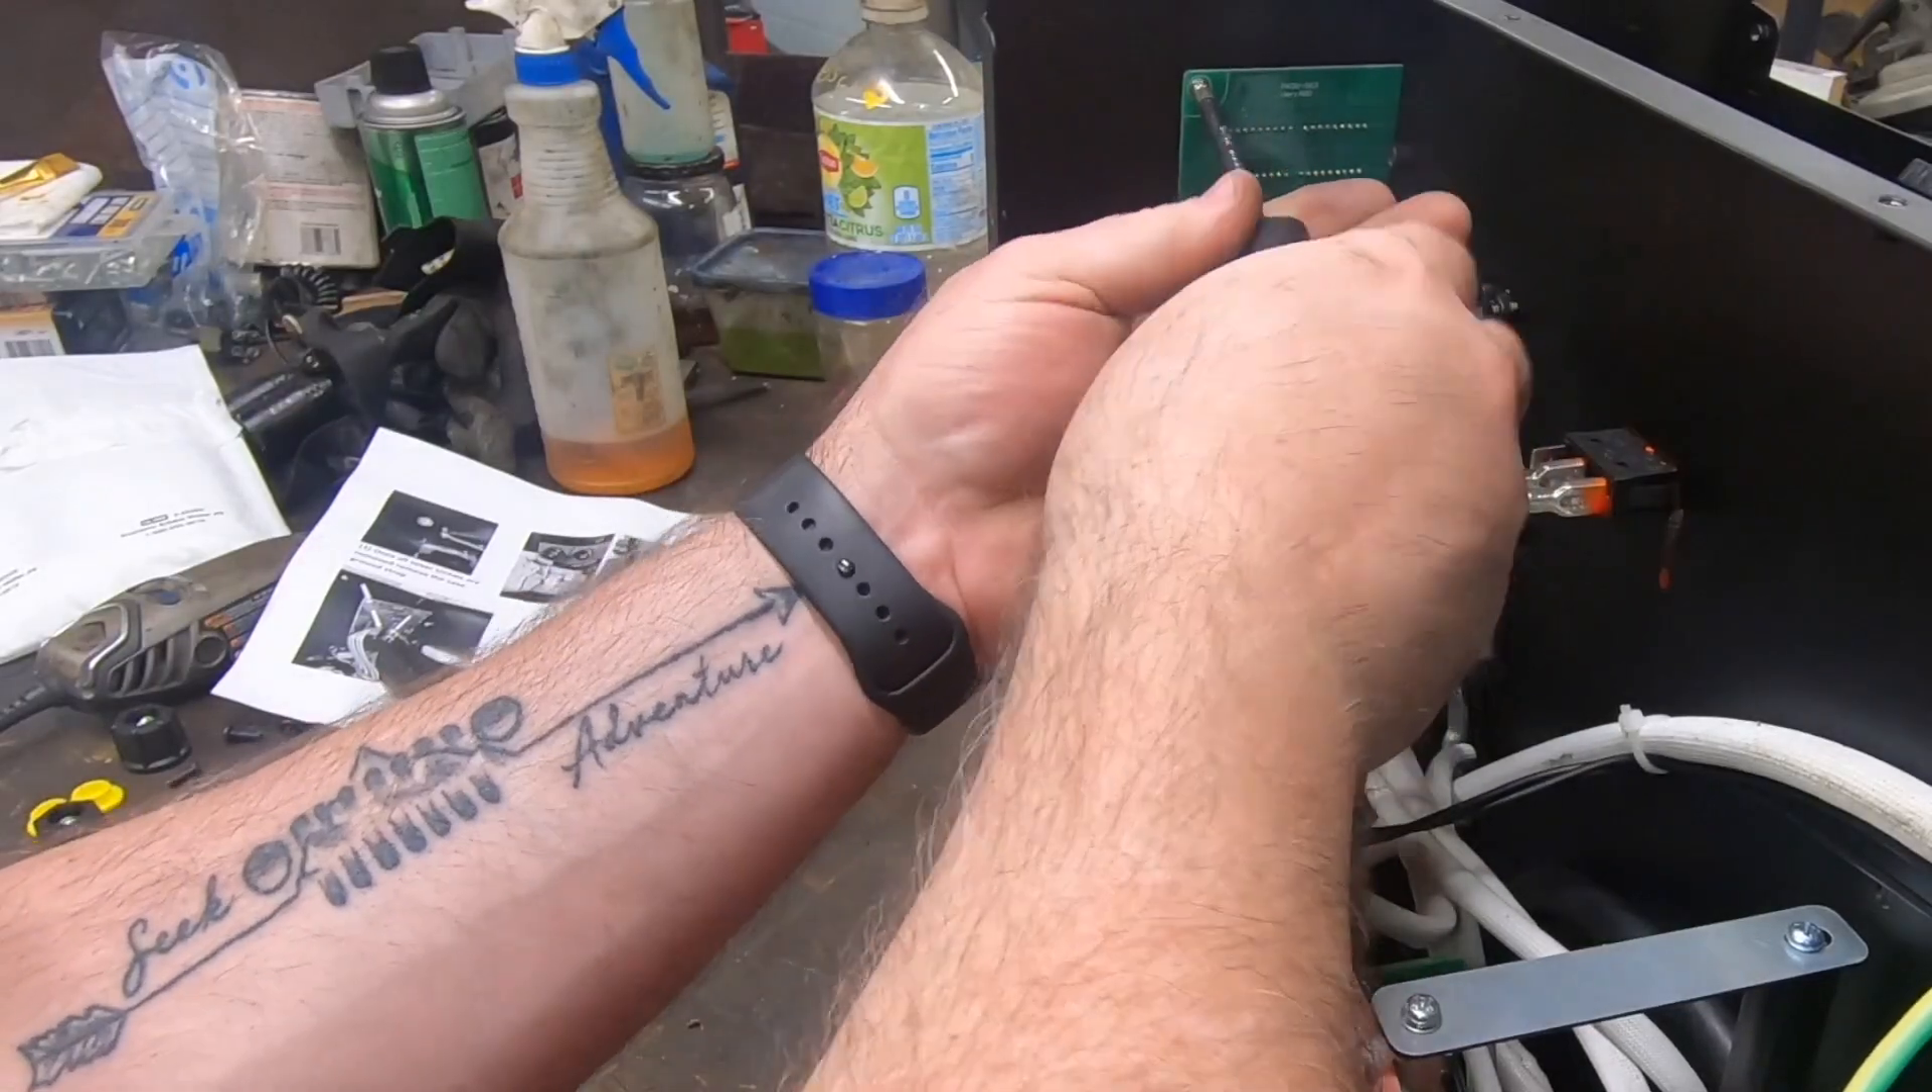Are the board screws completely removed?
No.